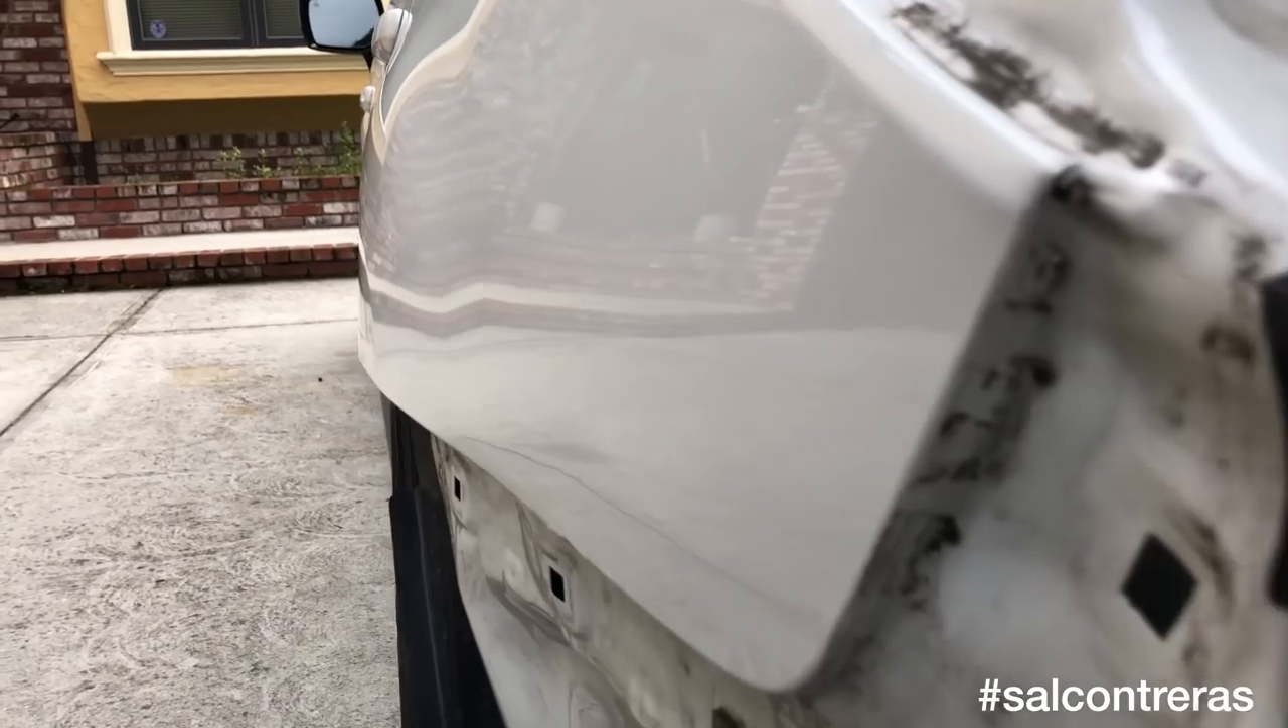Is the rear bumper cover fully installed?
No.